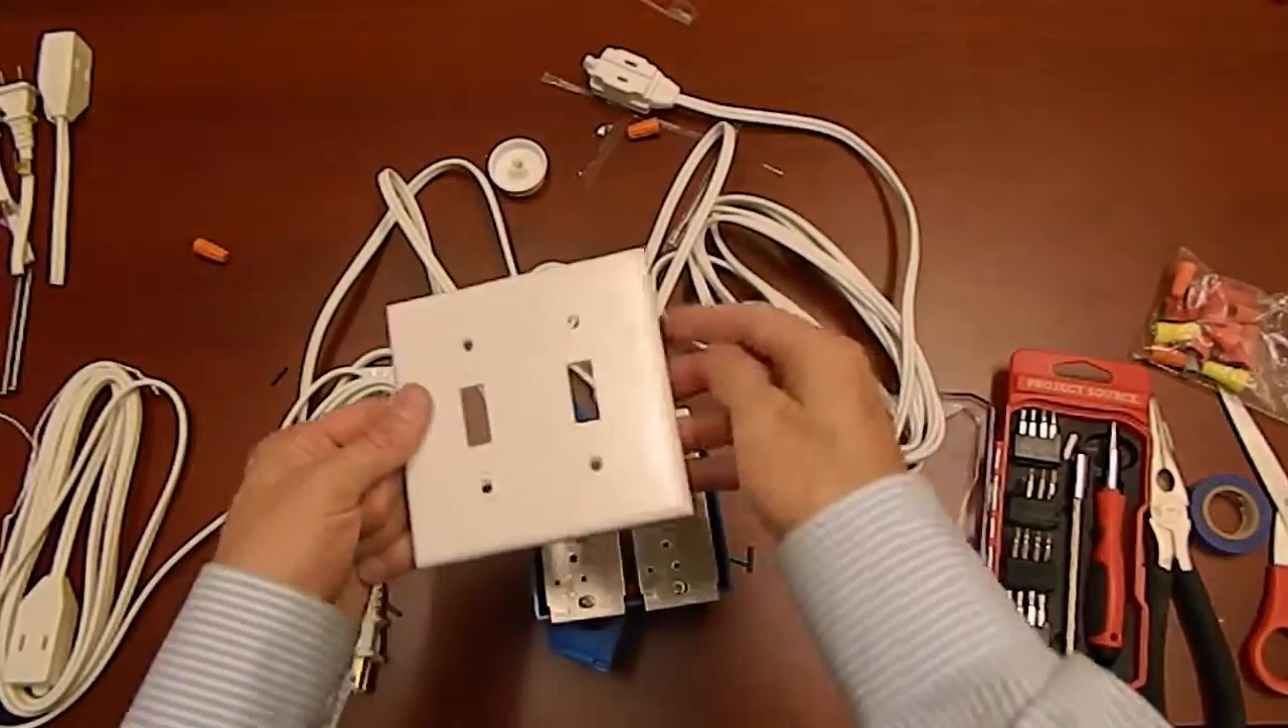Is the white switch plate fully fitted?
No.